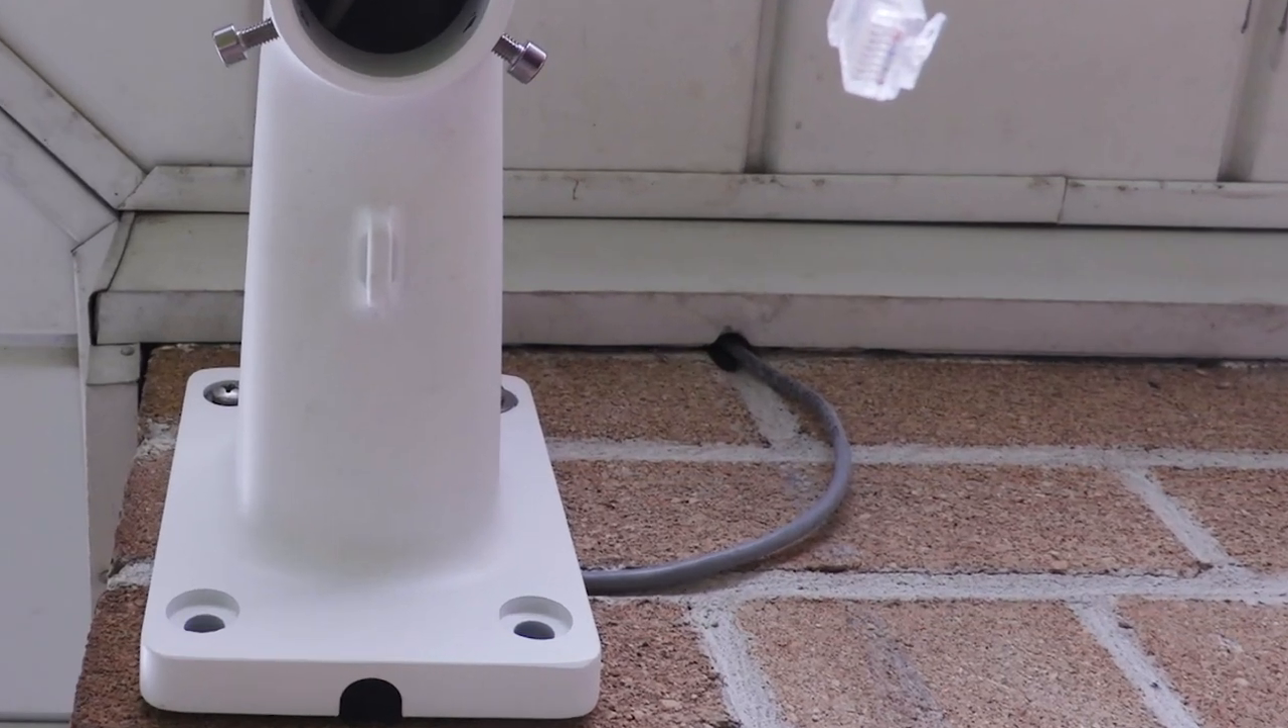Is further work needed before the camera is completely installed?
Yes.